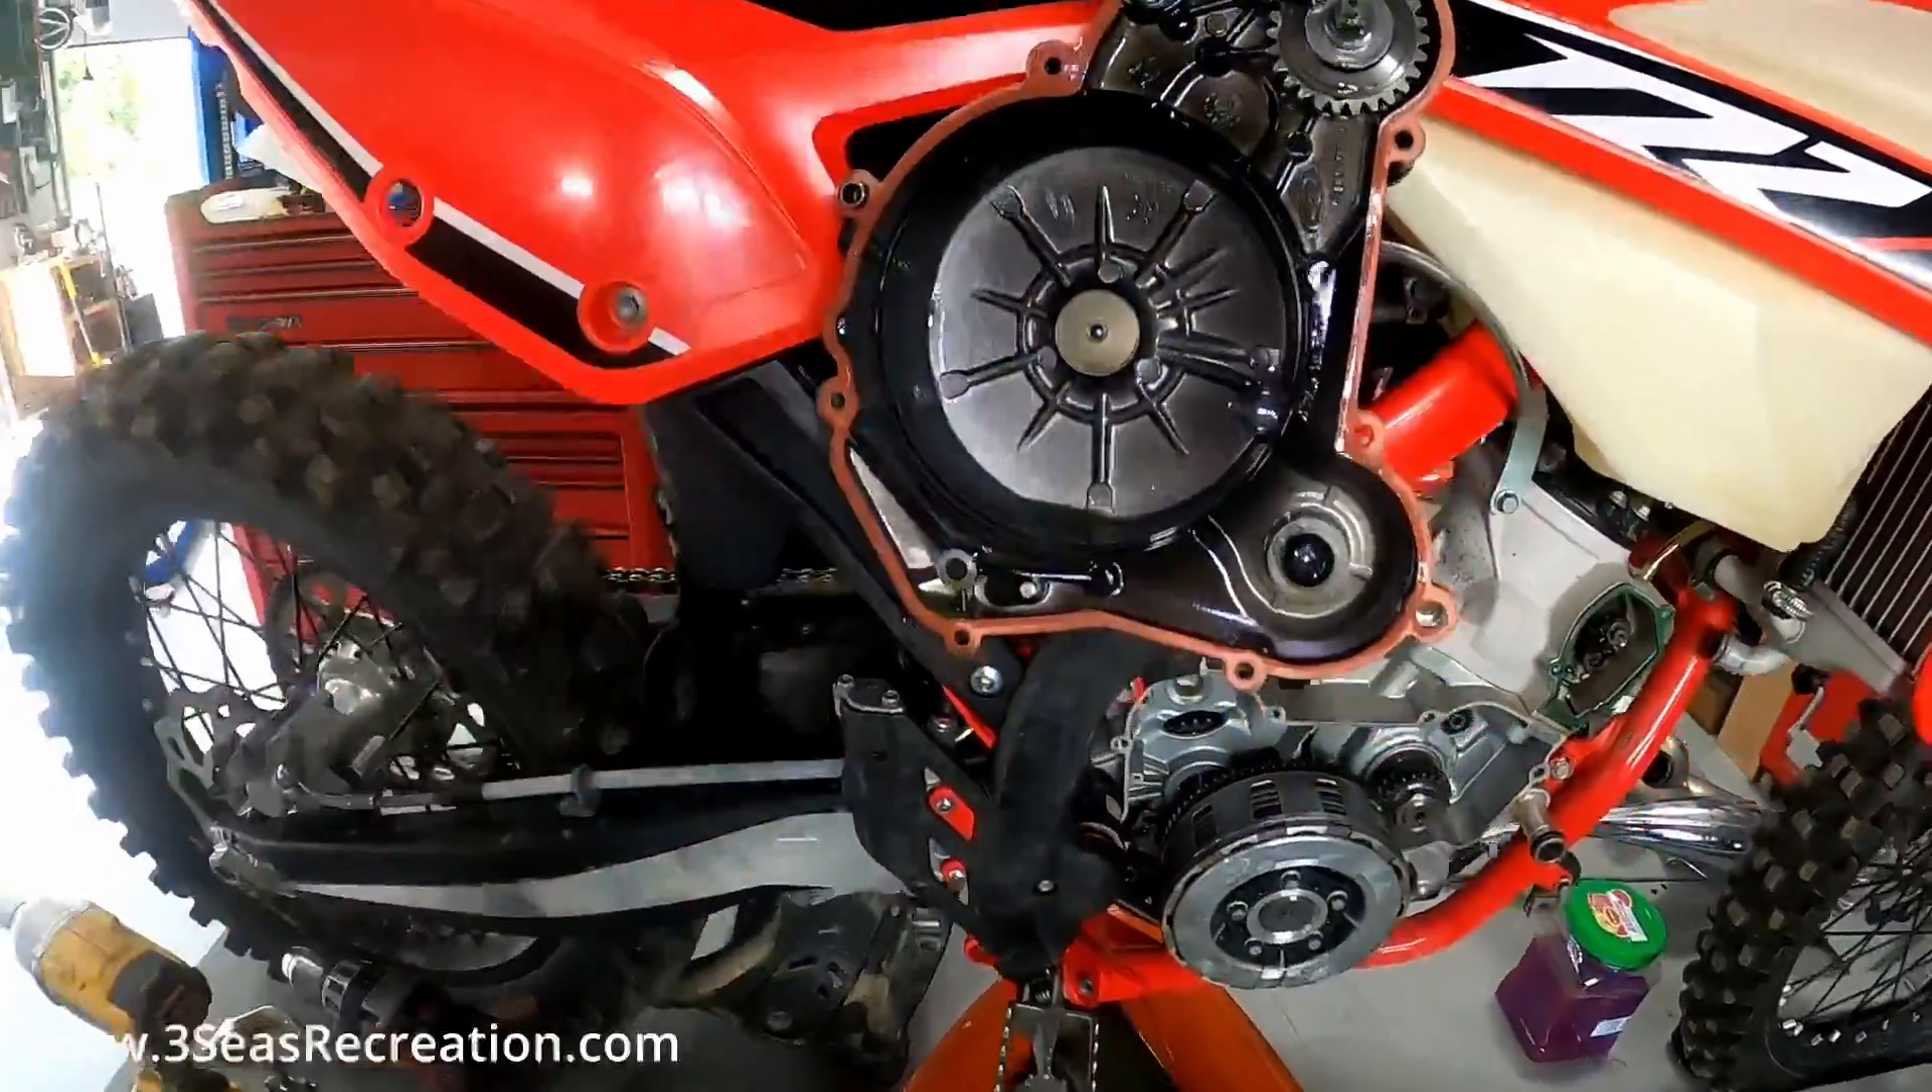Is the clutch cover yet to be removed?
No.